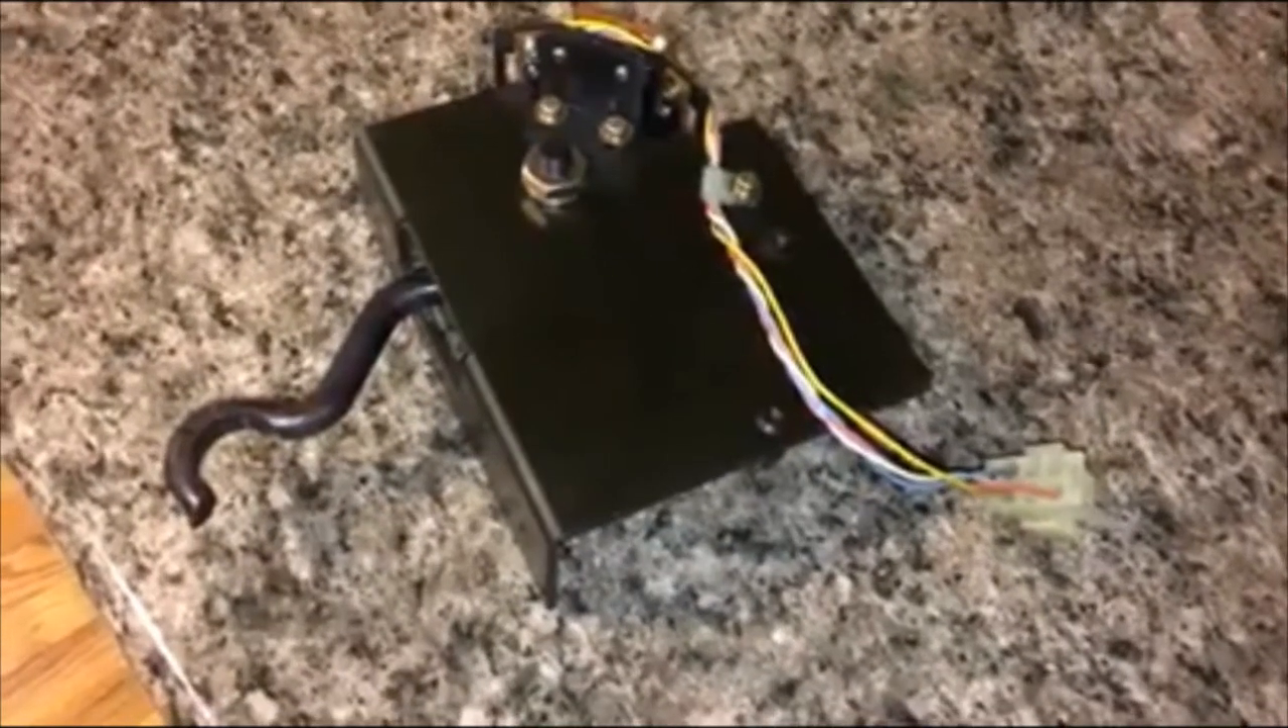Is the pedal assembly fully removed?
Yes.